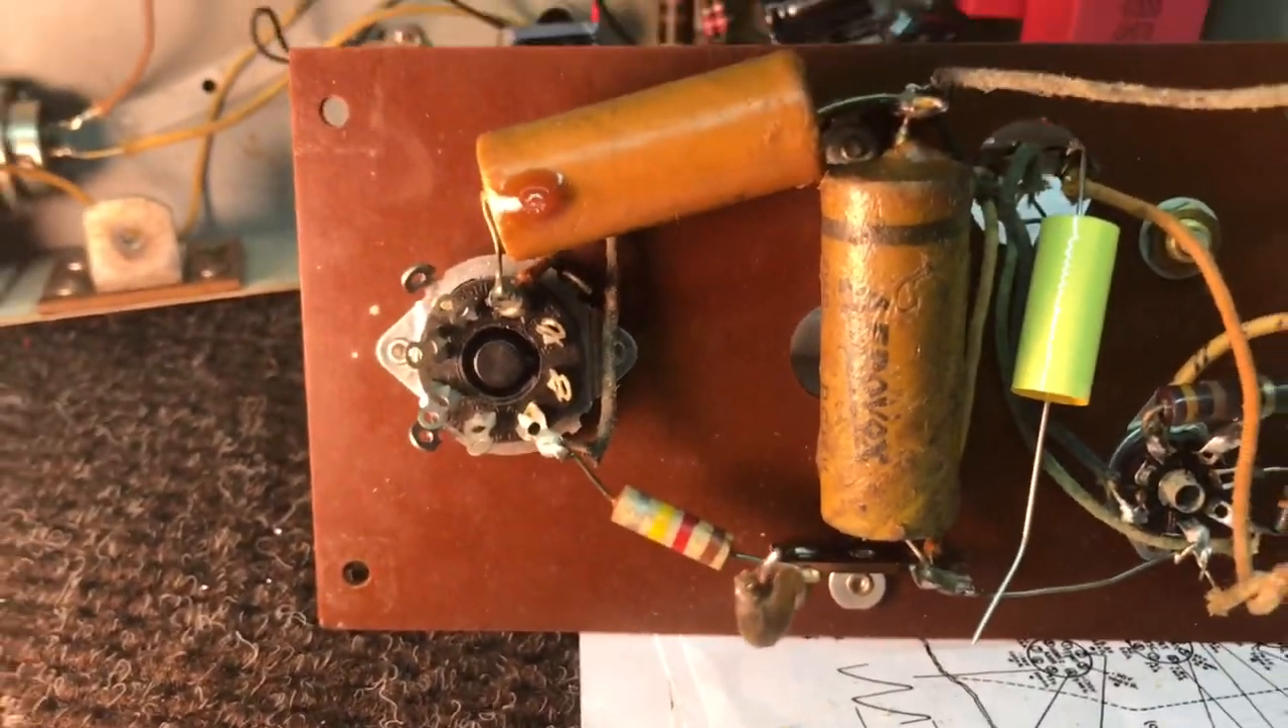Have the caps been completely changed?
No.